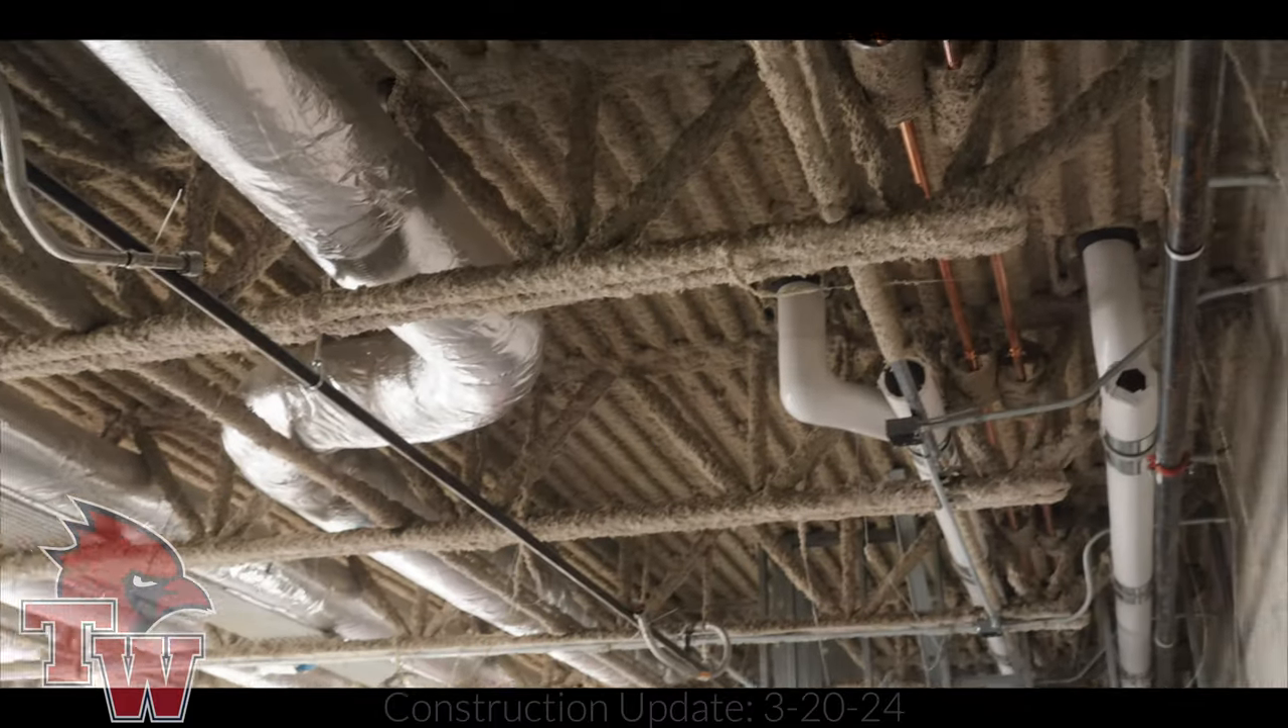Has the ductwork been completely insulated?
Yes.